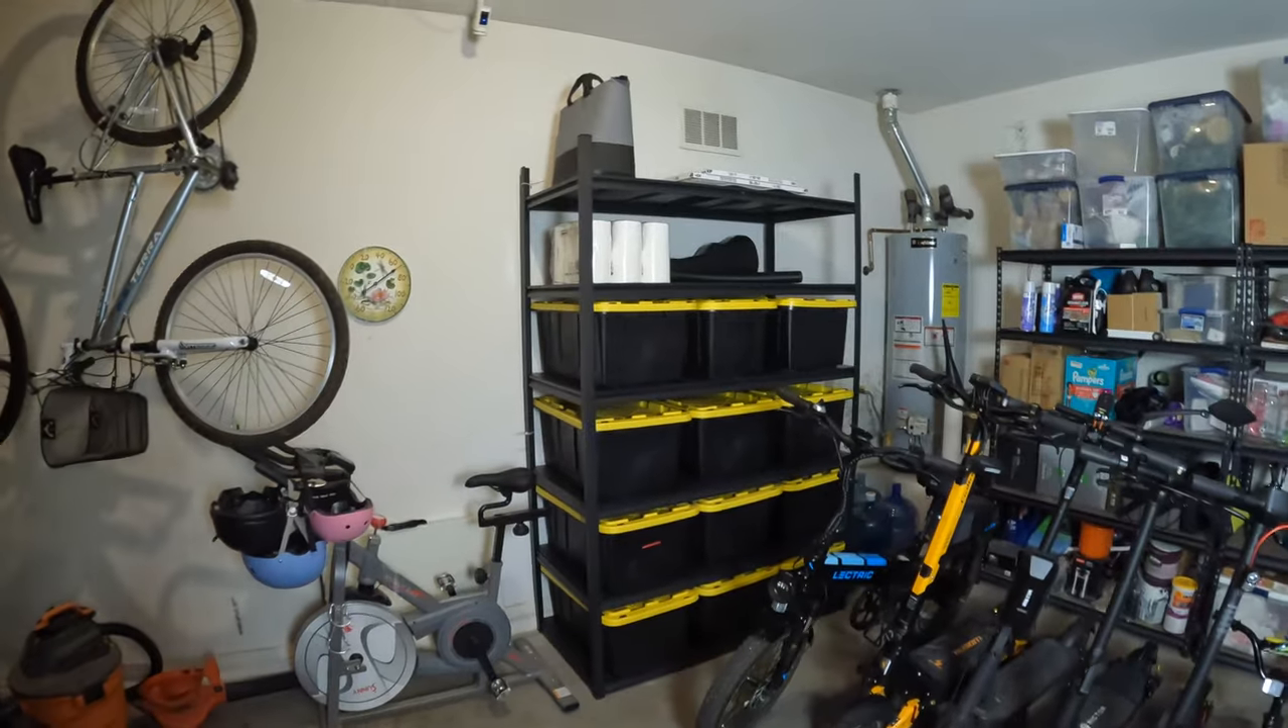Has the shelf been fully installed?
Yes.